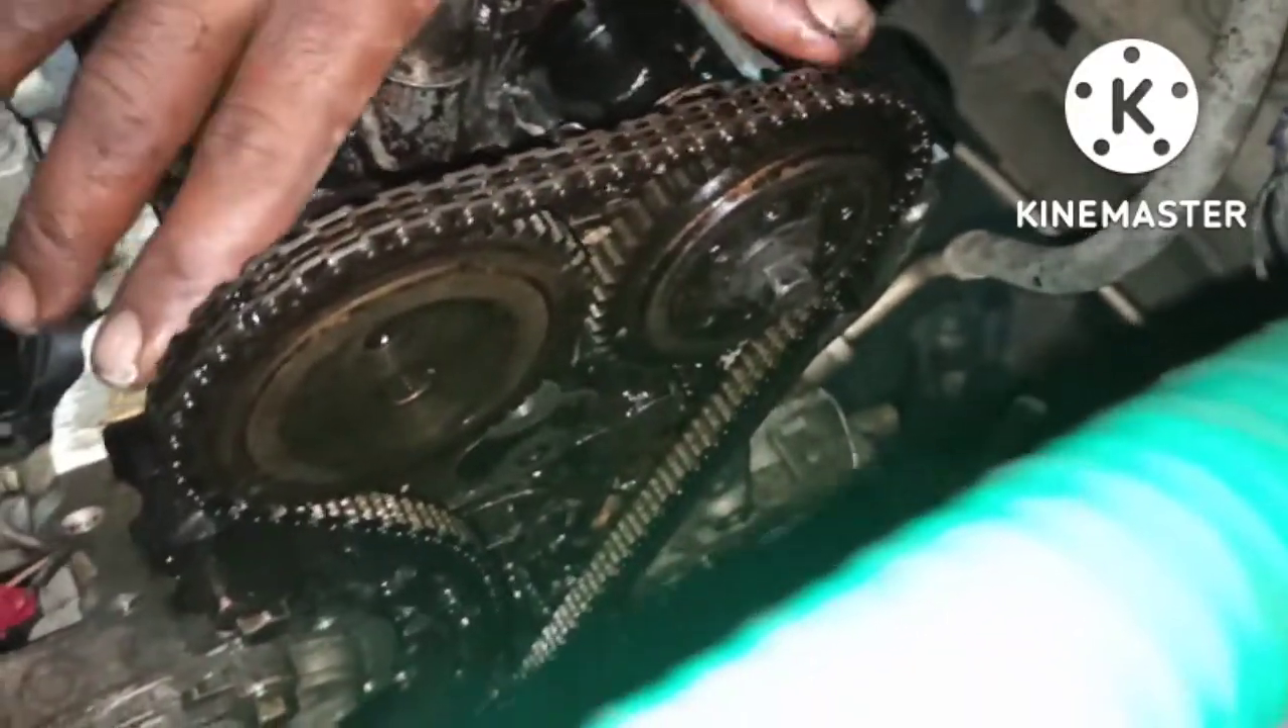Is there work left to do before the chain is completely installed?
No.